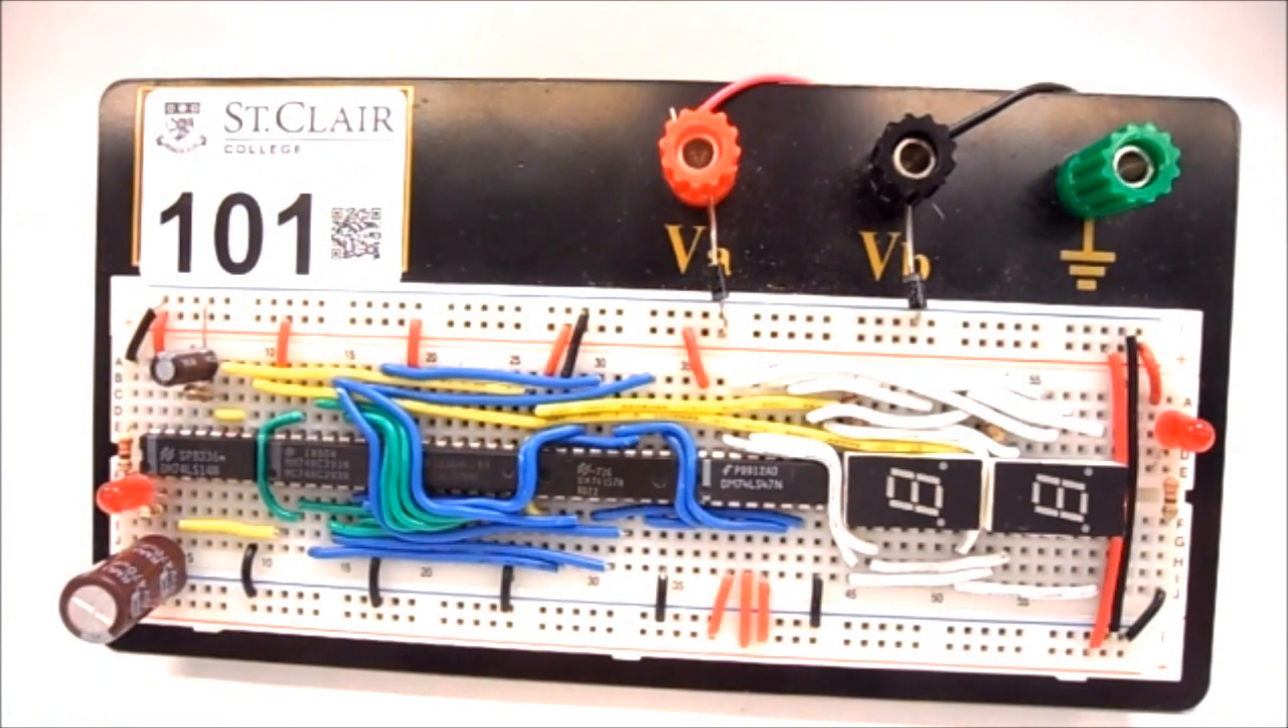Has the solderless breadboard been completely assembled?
Yes.